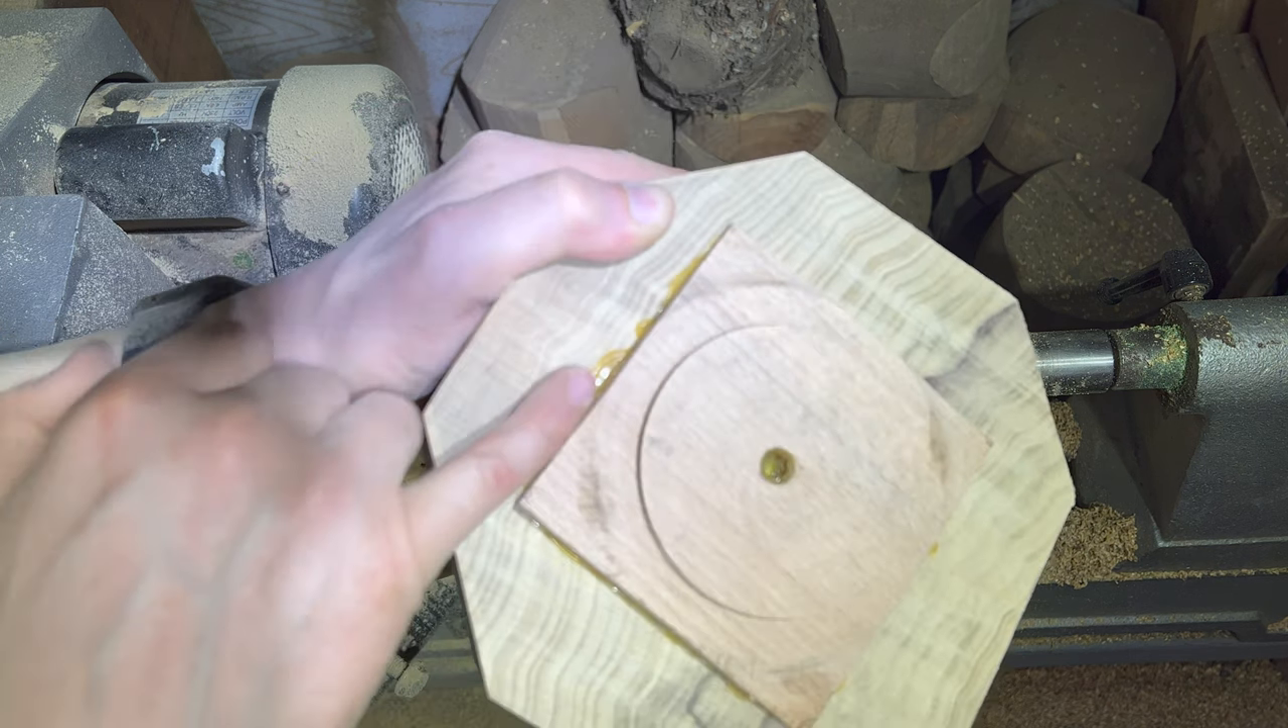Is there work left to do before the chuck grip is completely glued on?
No.